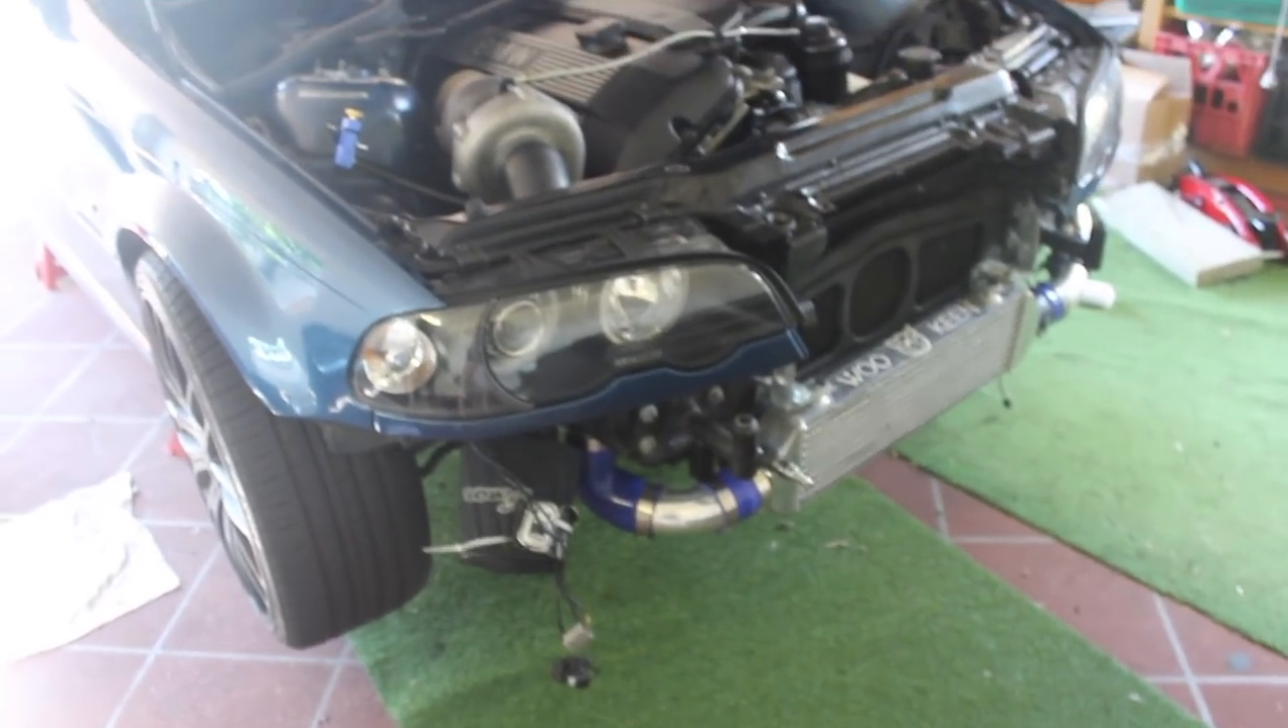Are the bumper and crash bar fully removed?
Yes.